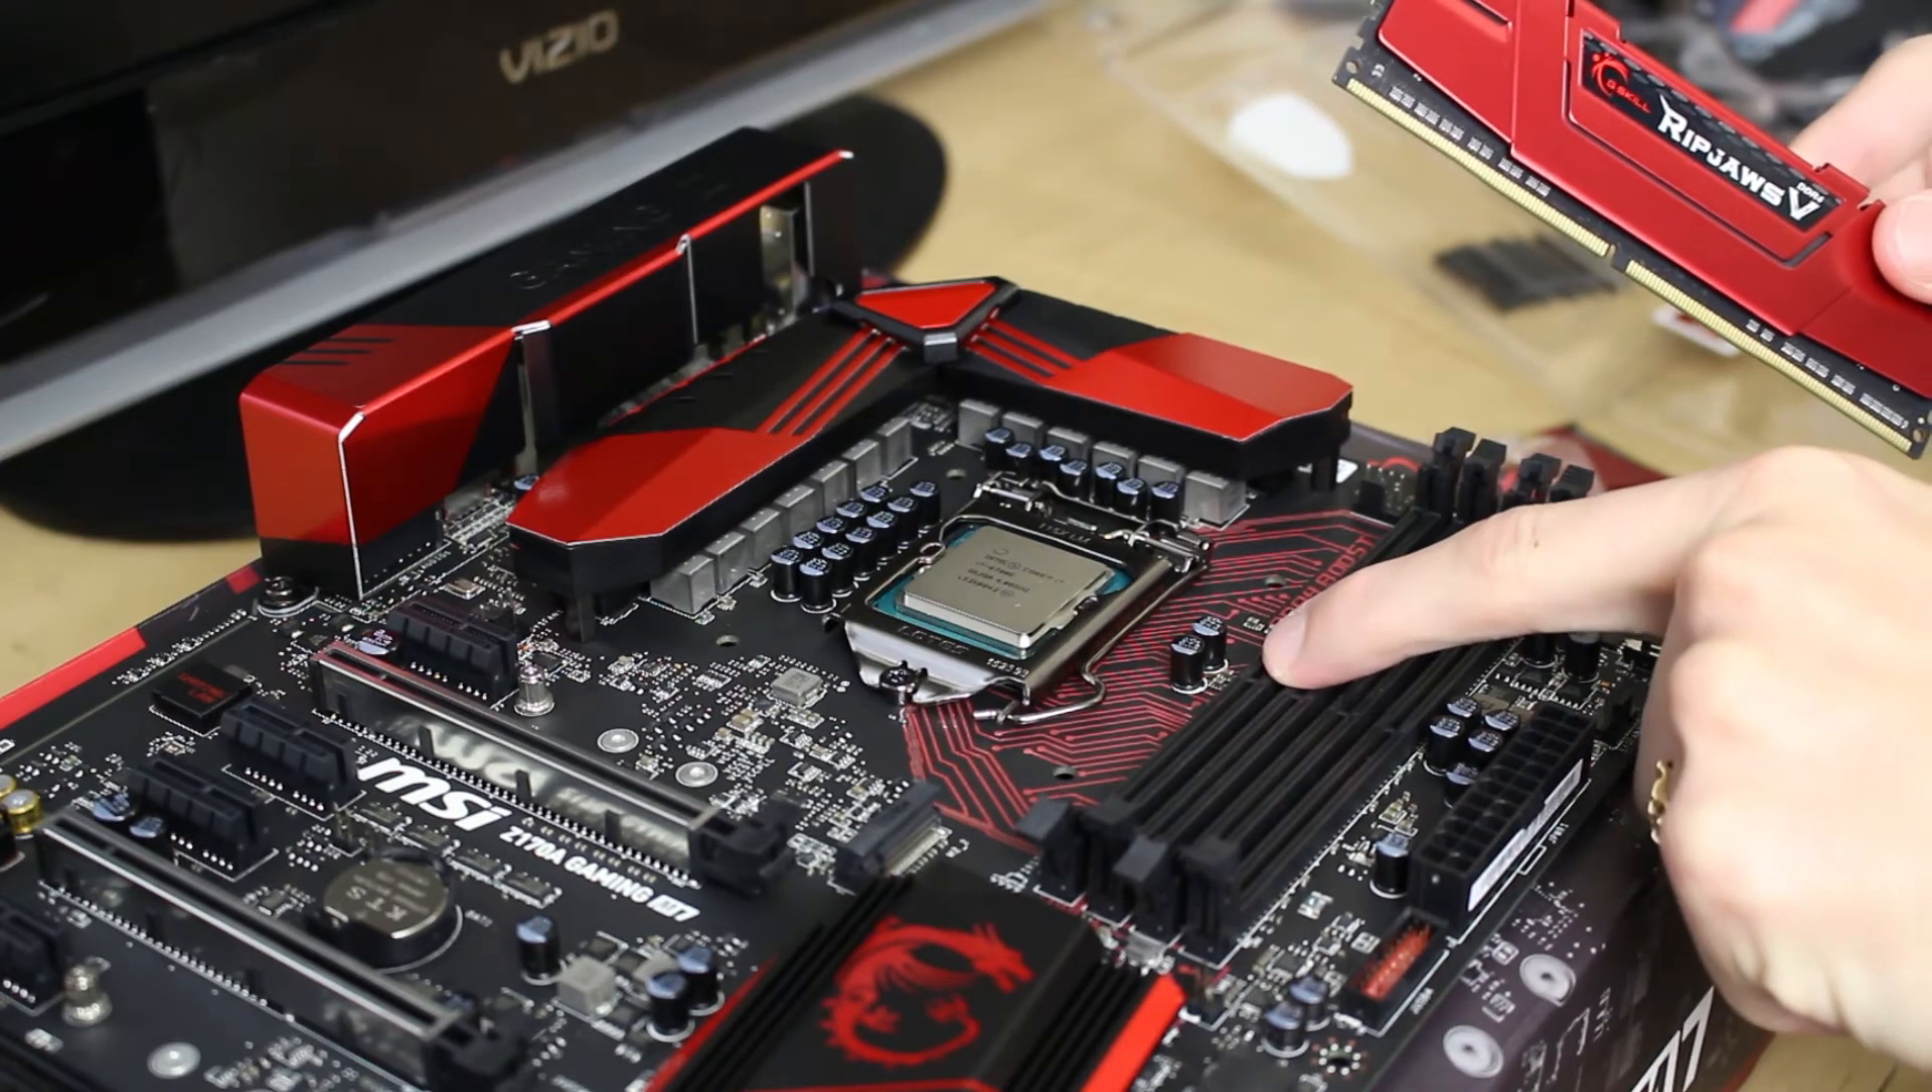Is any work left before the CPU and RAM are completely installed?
Yes.